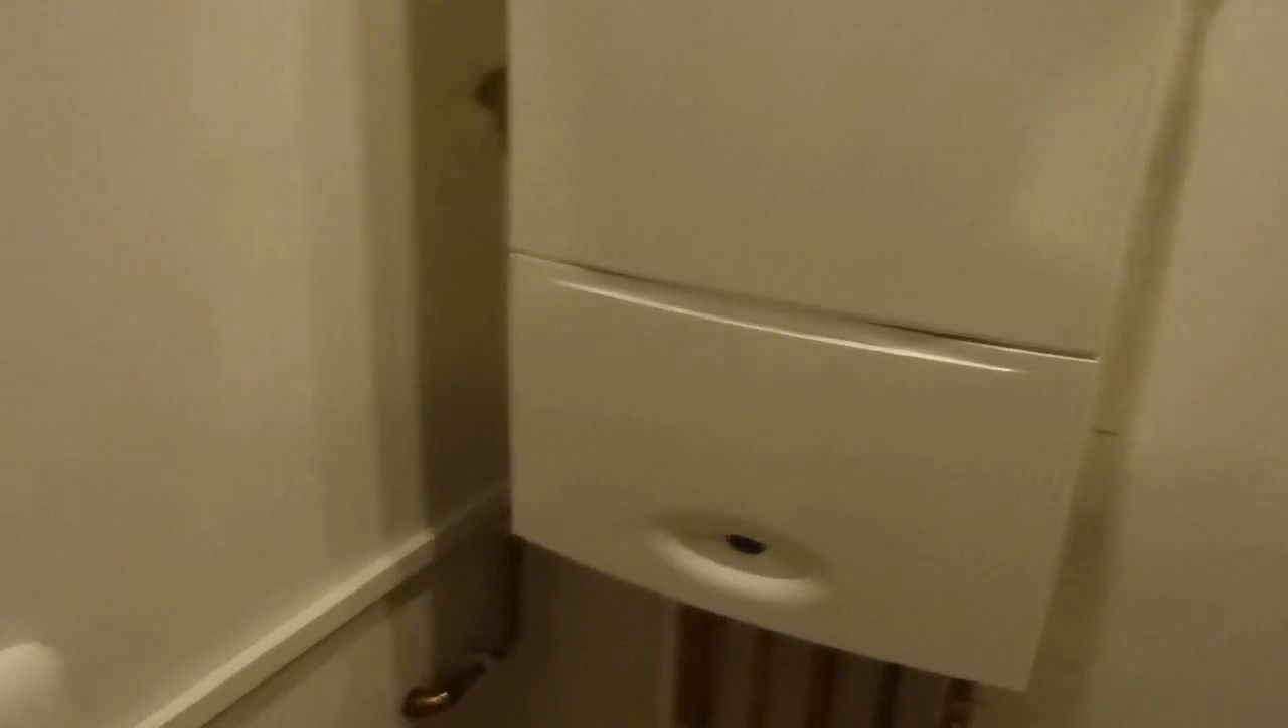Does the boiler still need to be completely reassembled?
No.